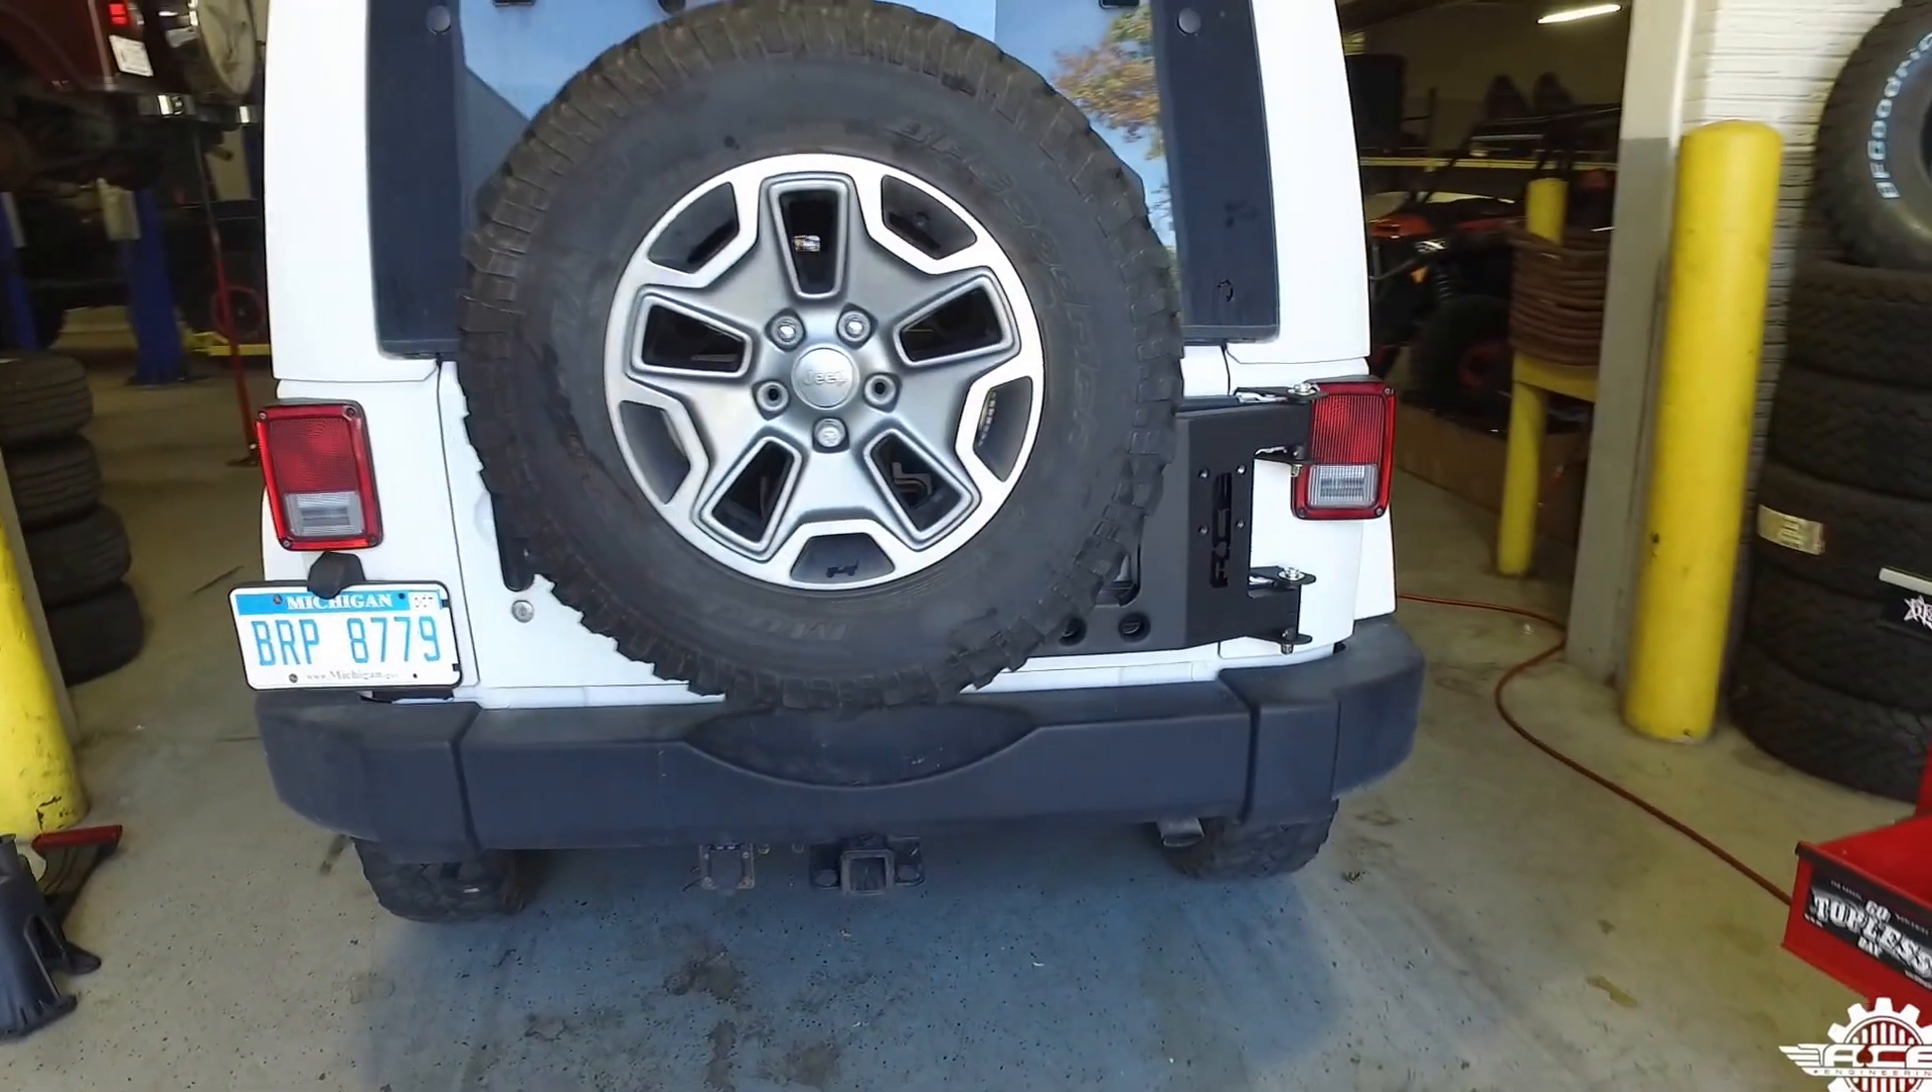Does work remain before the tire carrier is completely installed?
No.